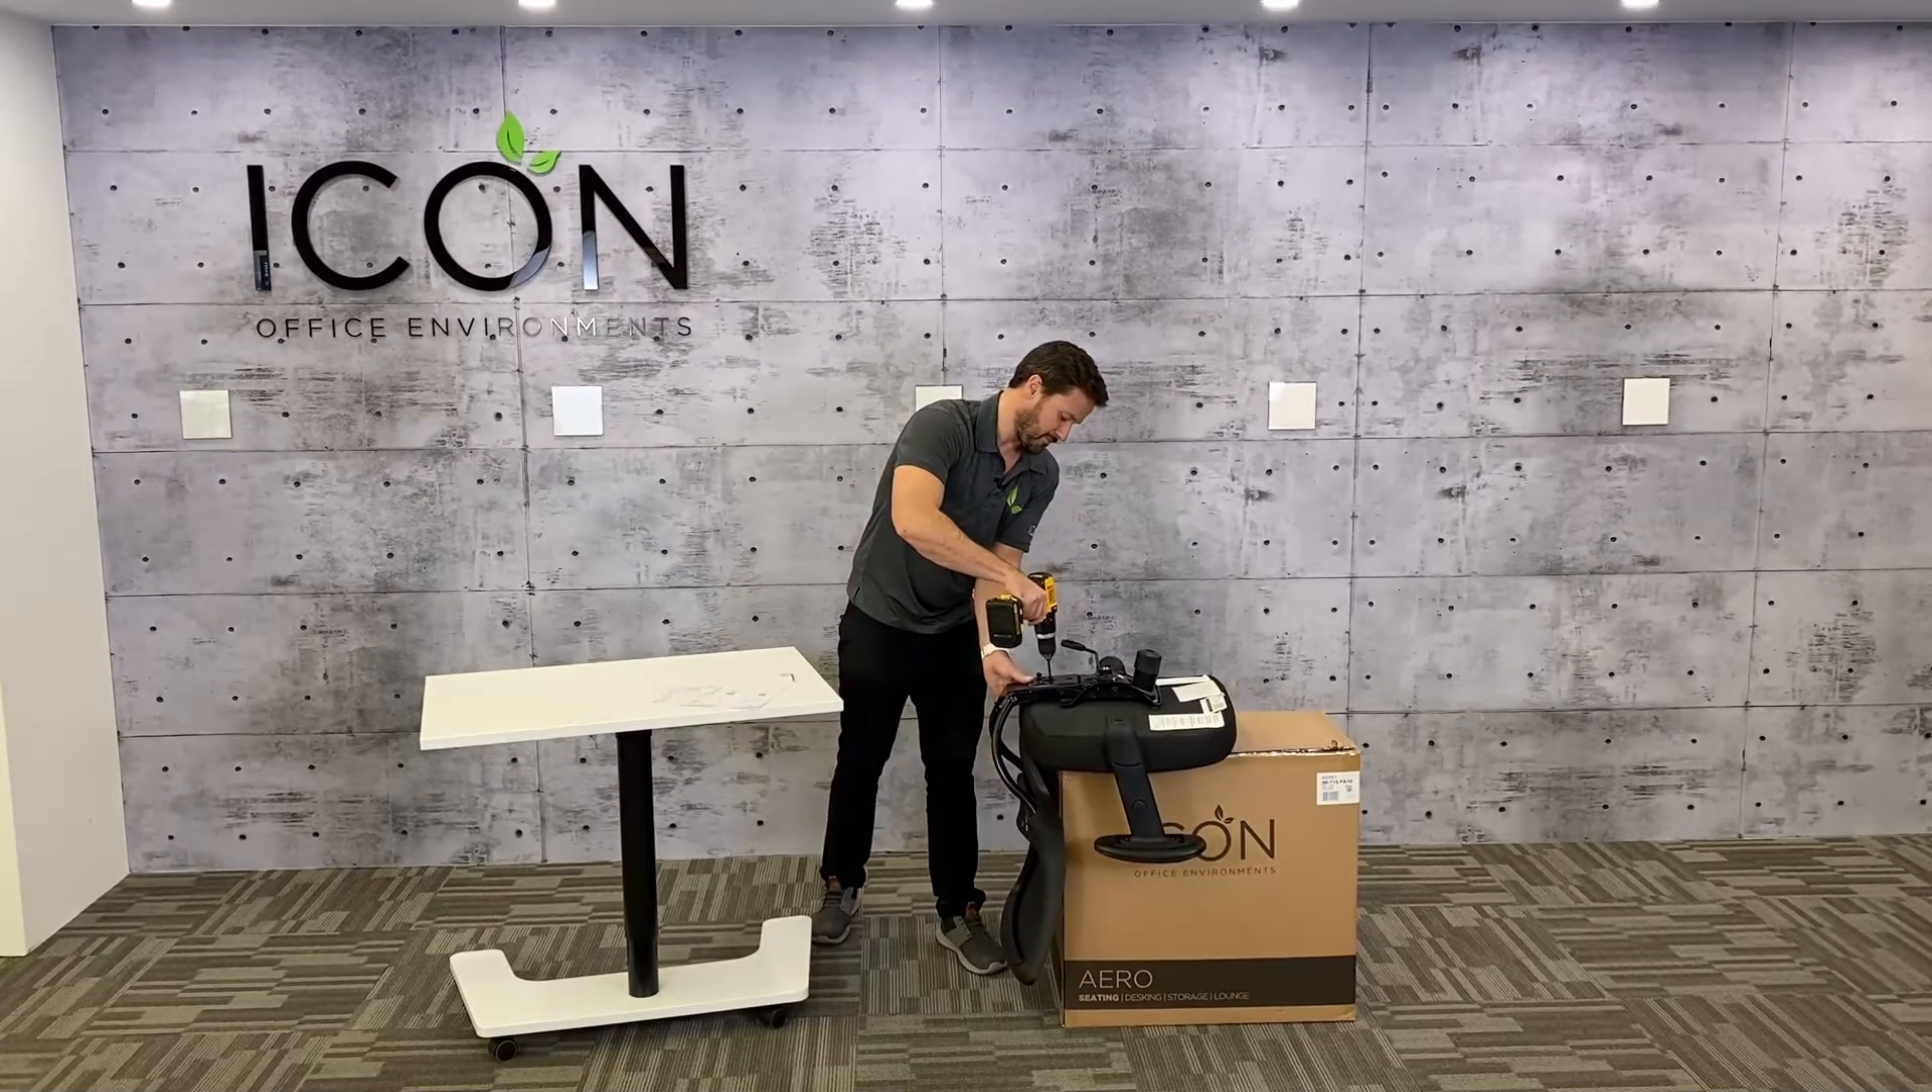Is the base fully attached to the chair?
No.